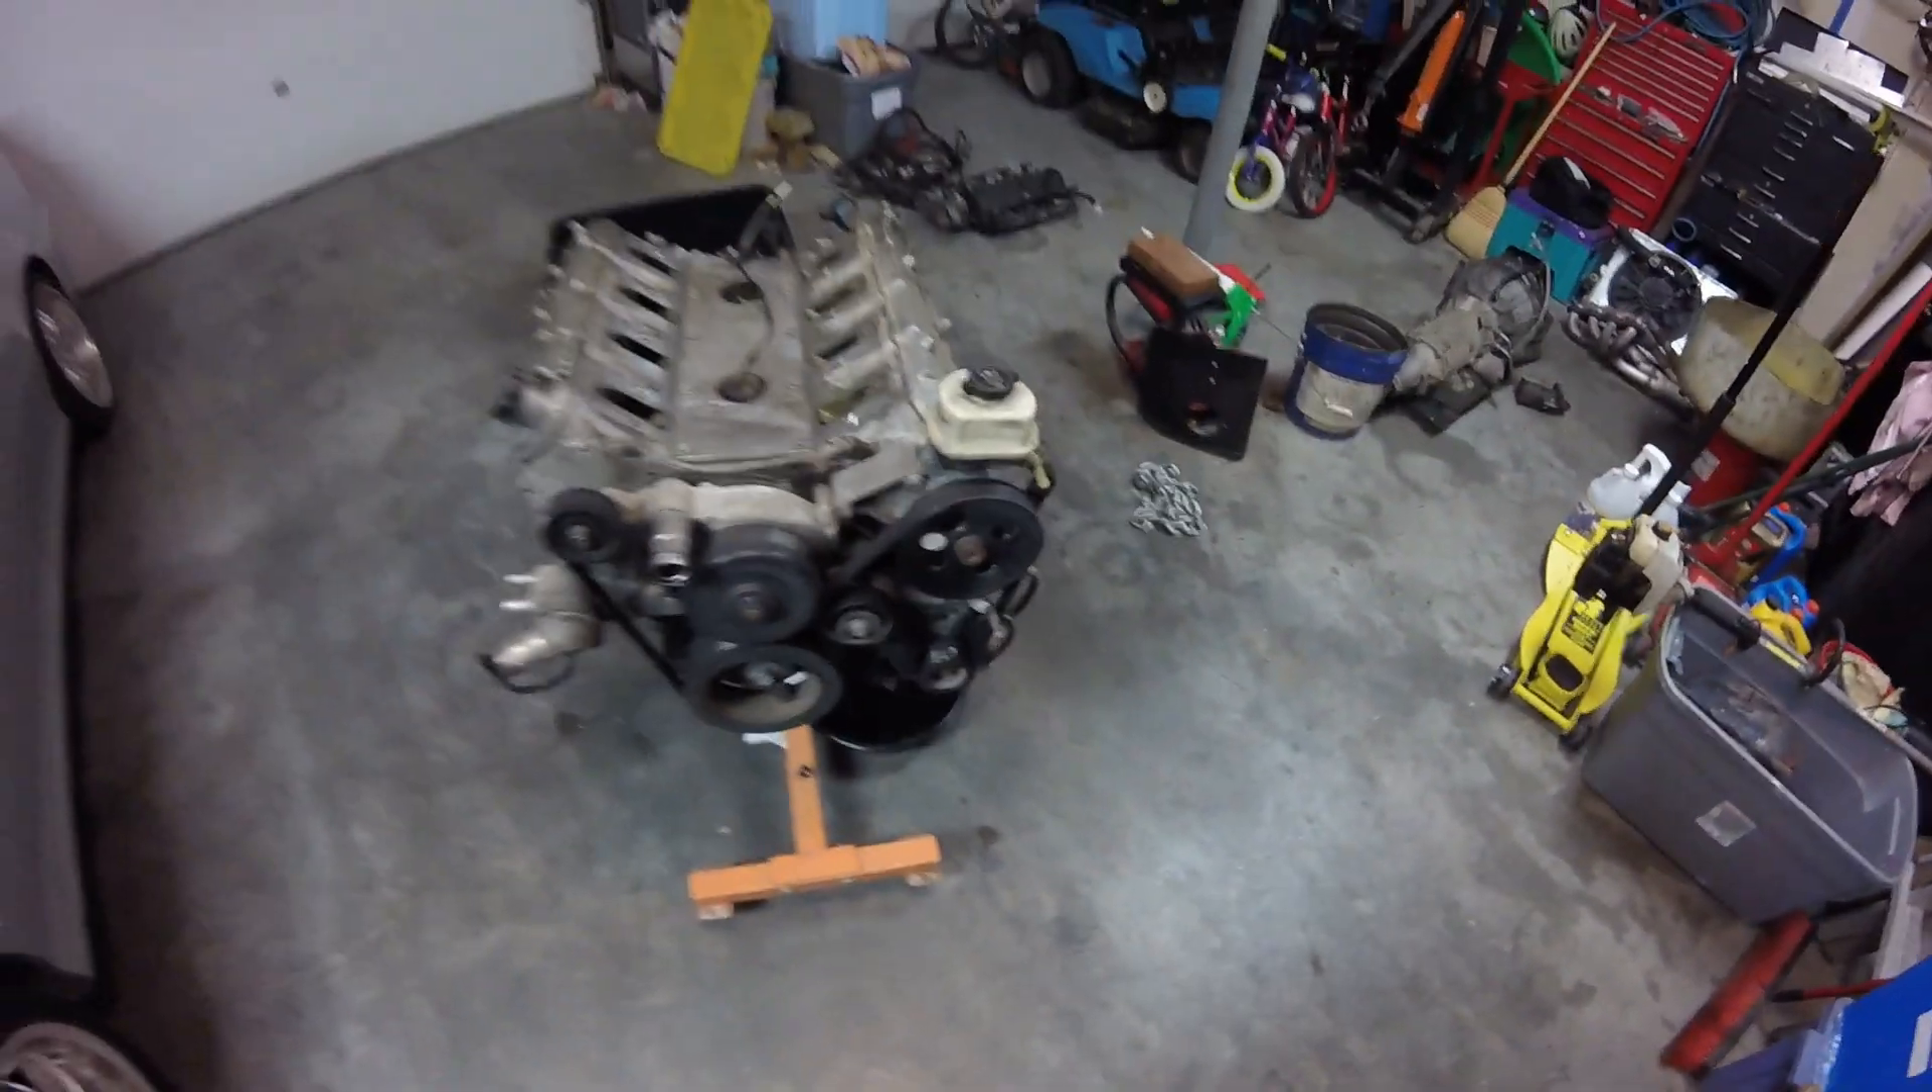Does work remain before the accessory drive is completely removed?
Yes.